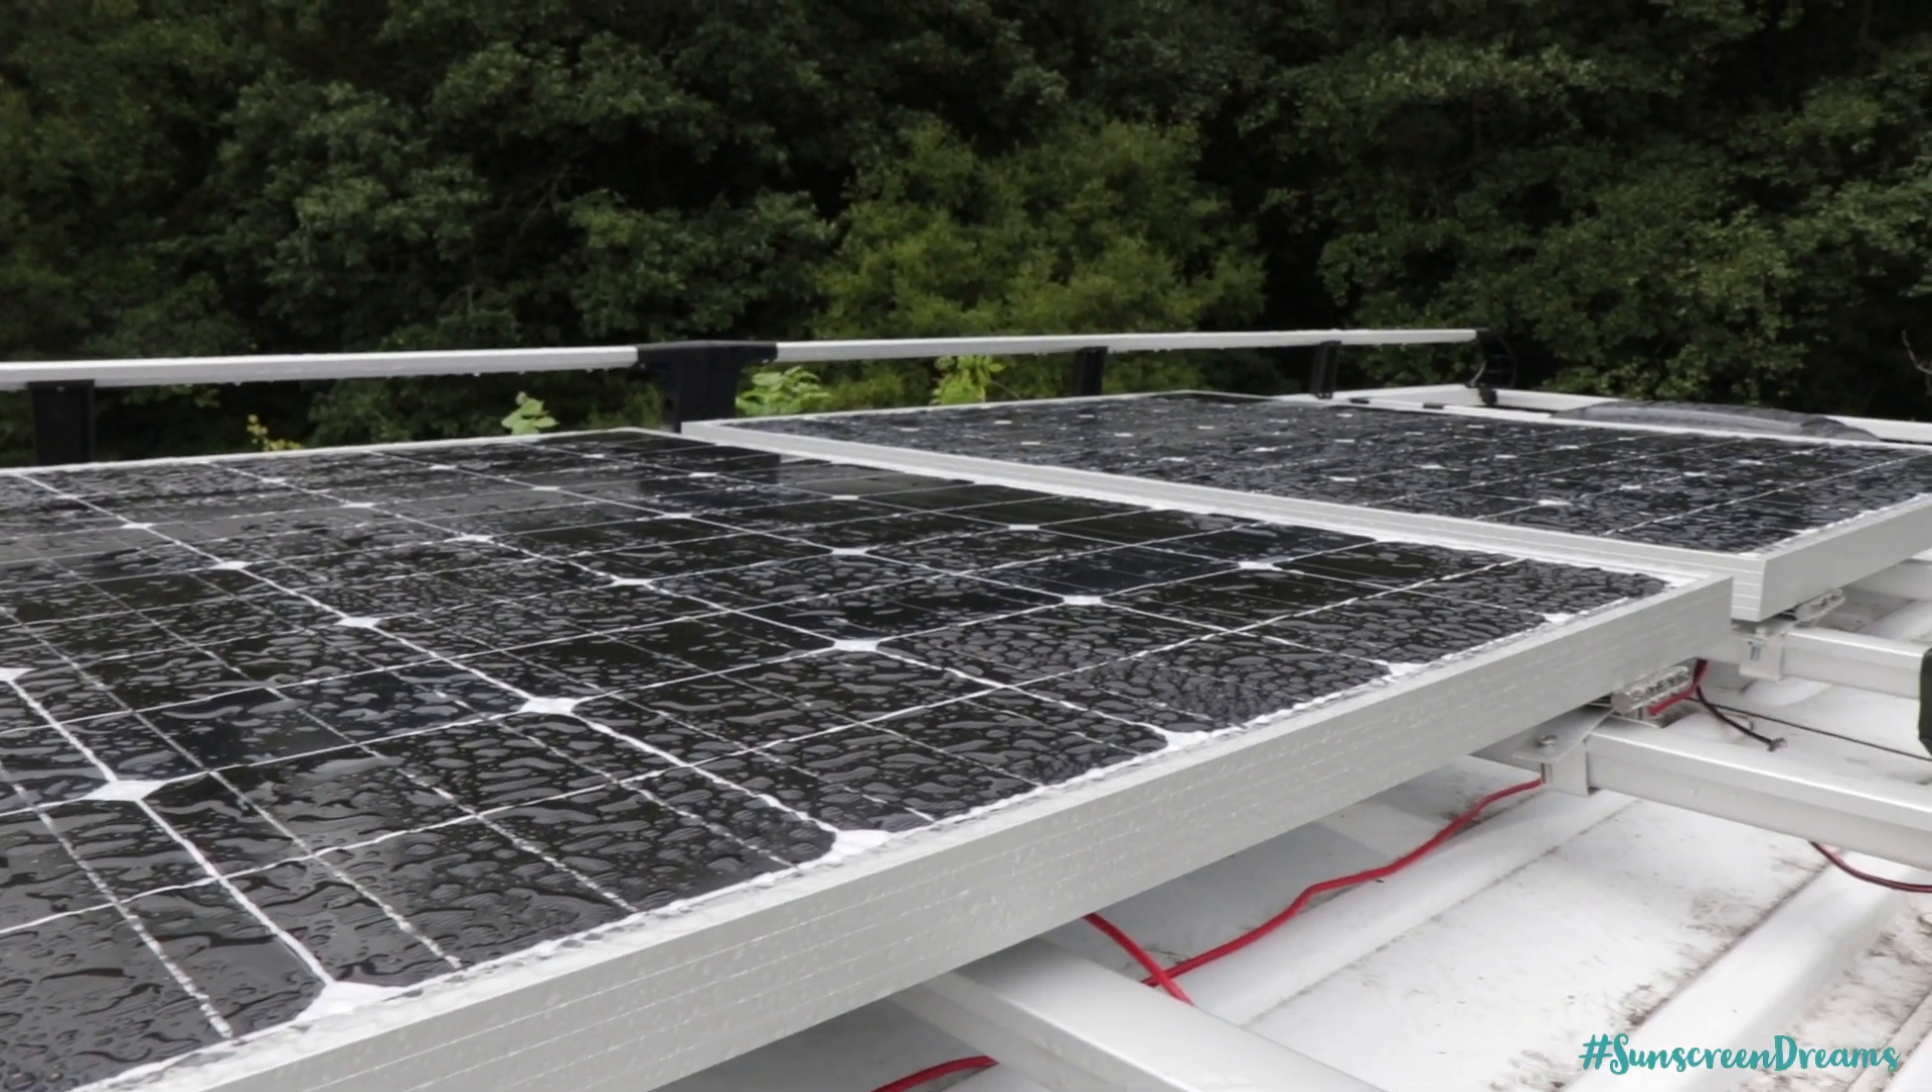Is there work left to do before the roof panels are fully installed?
No.